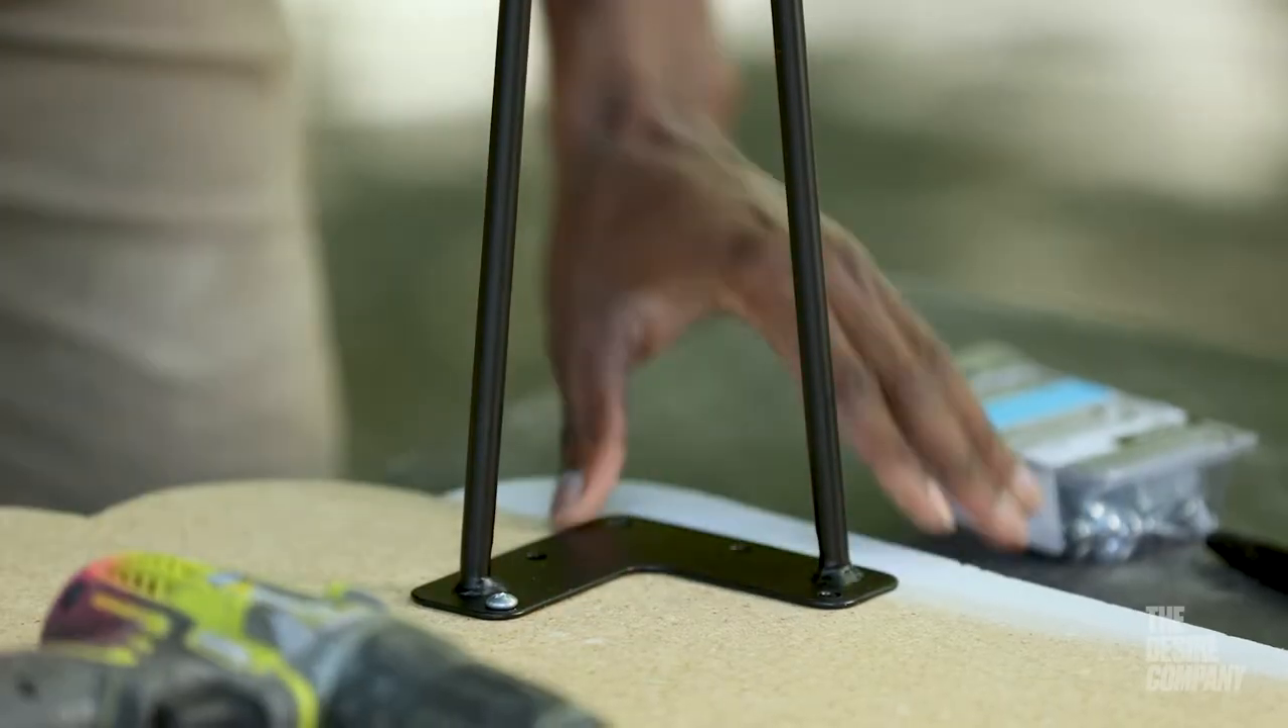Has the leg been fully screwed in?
No.